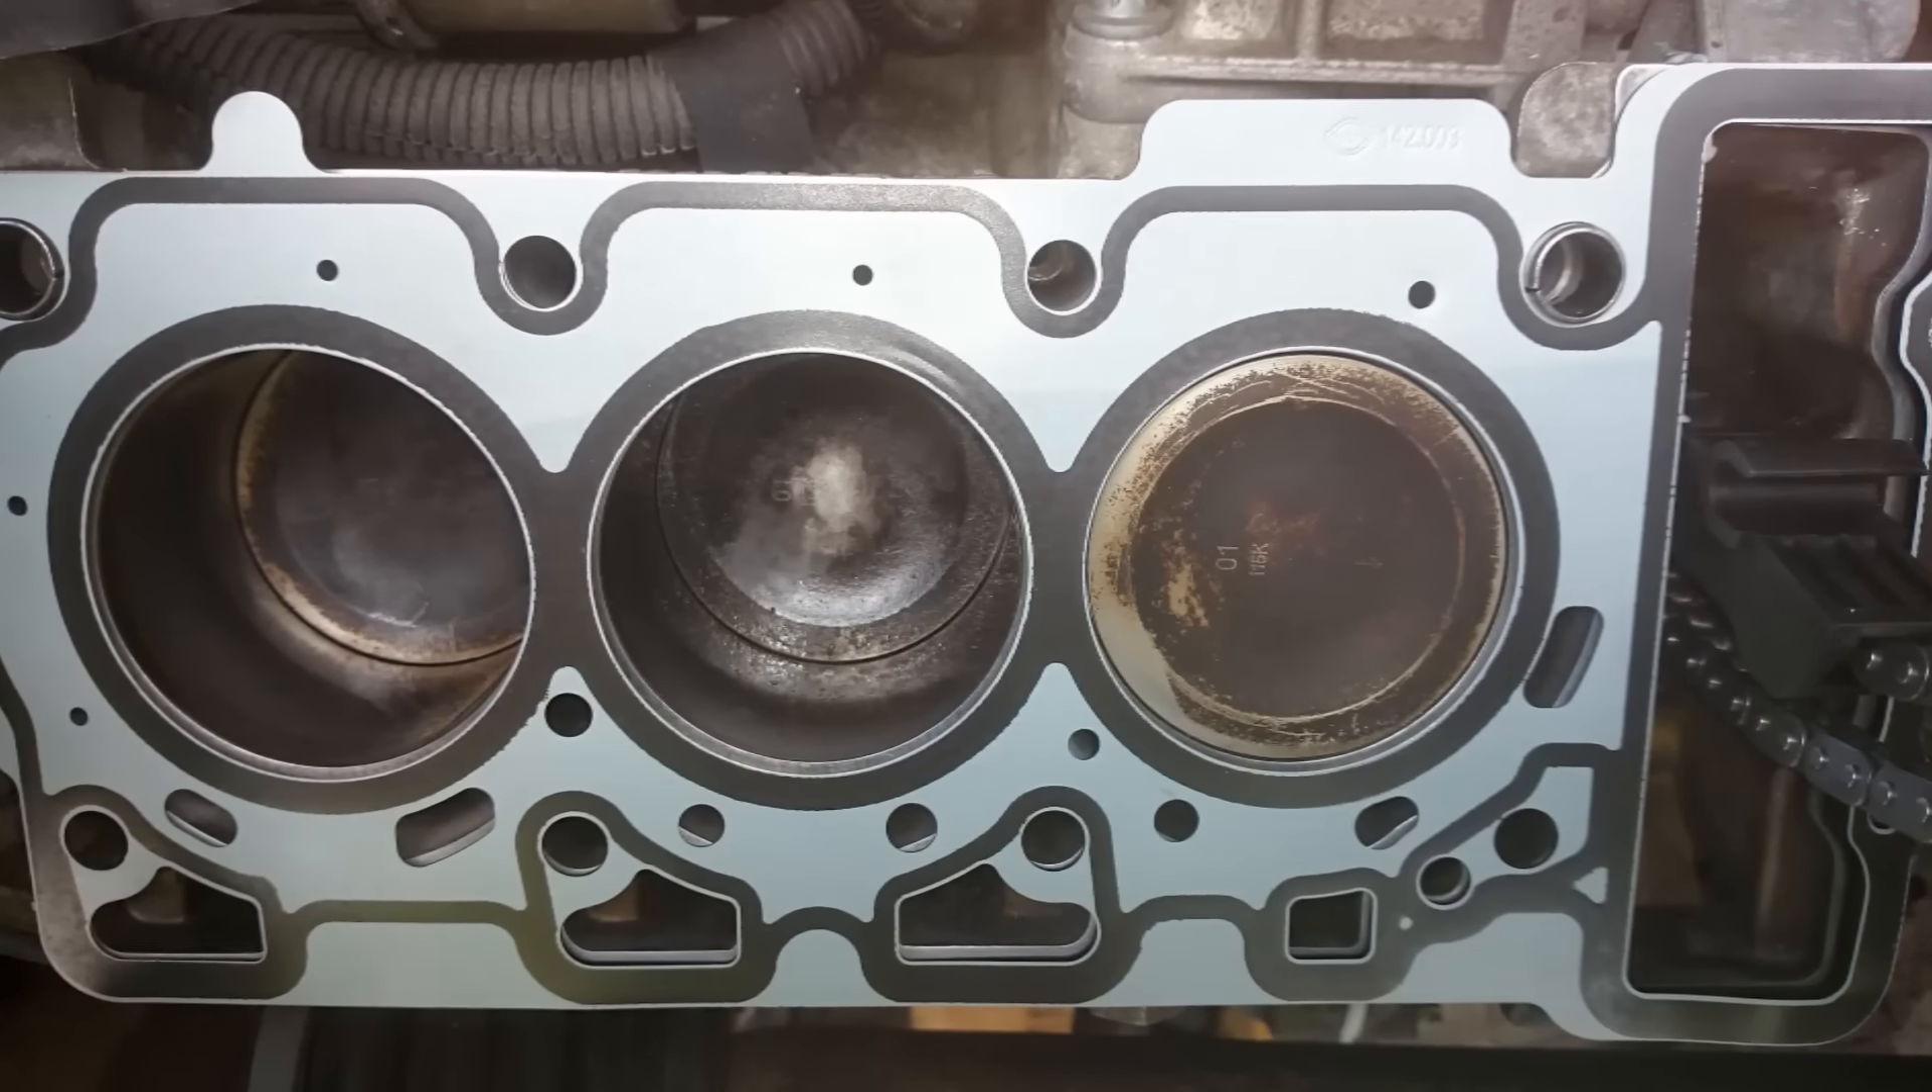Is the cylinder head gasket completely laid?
Yes.